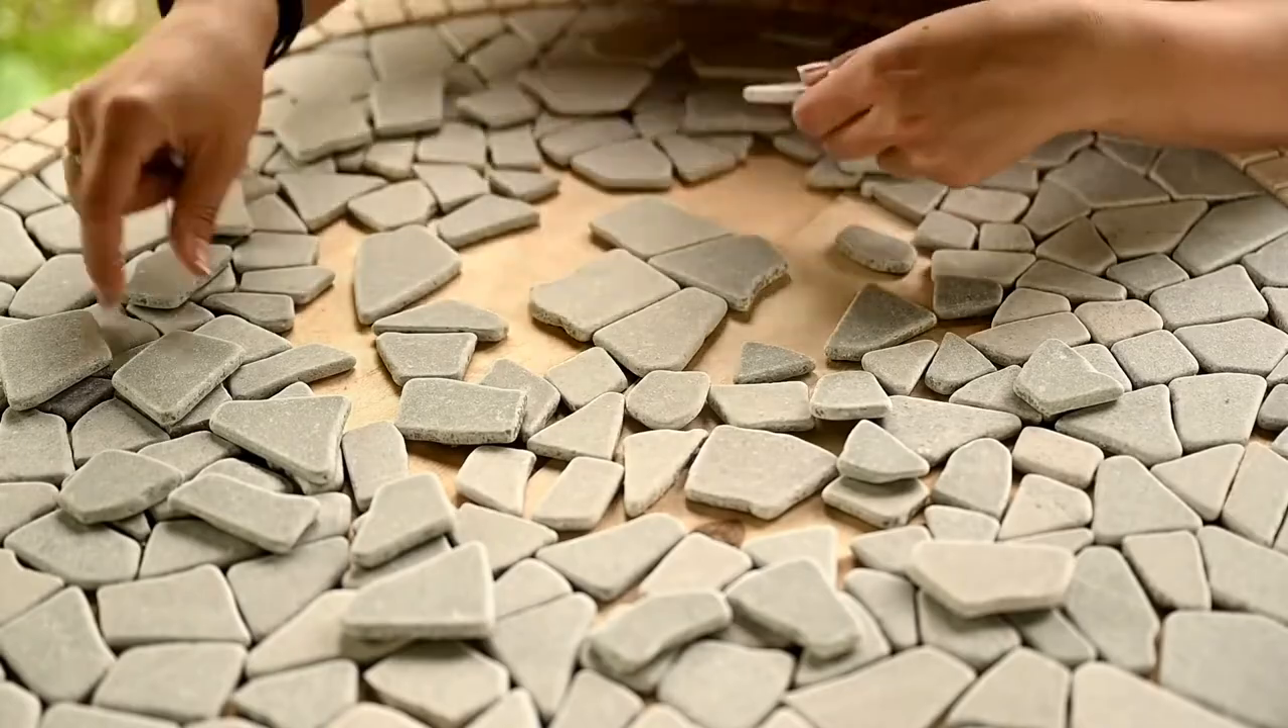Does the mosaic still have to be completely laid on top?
Yes.